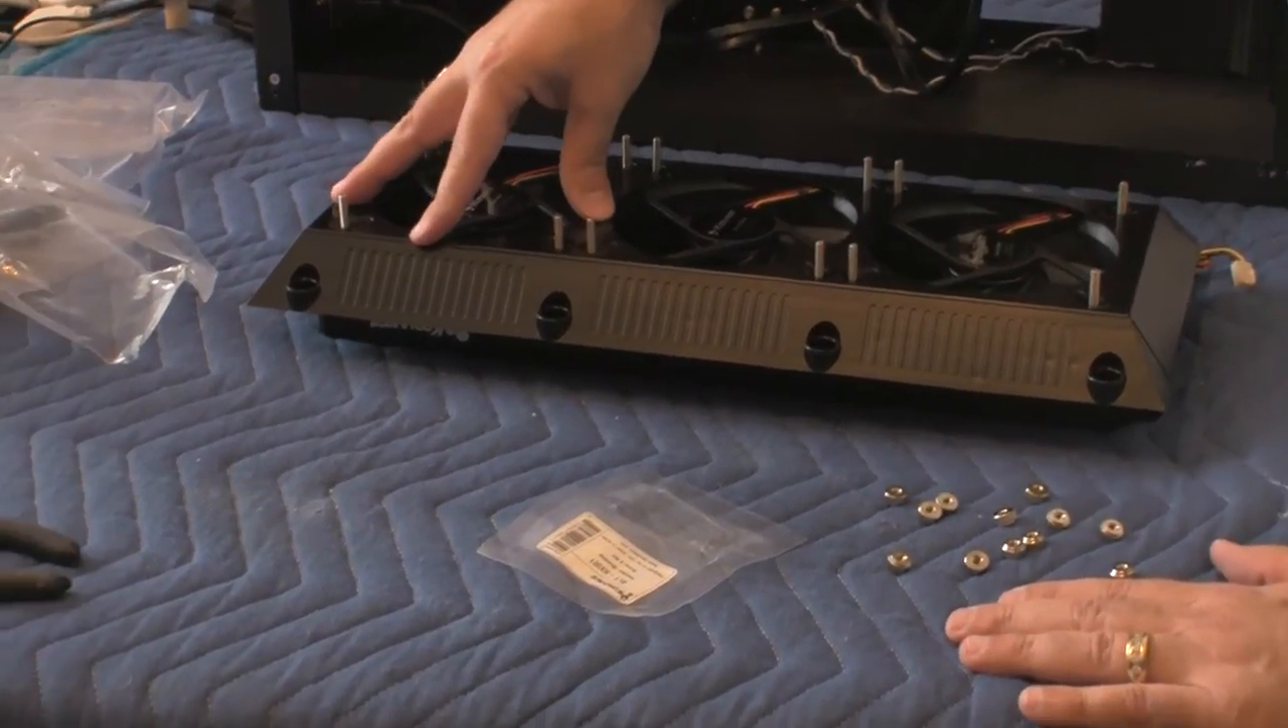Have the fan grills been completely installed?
No.